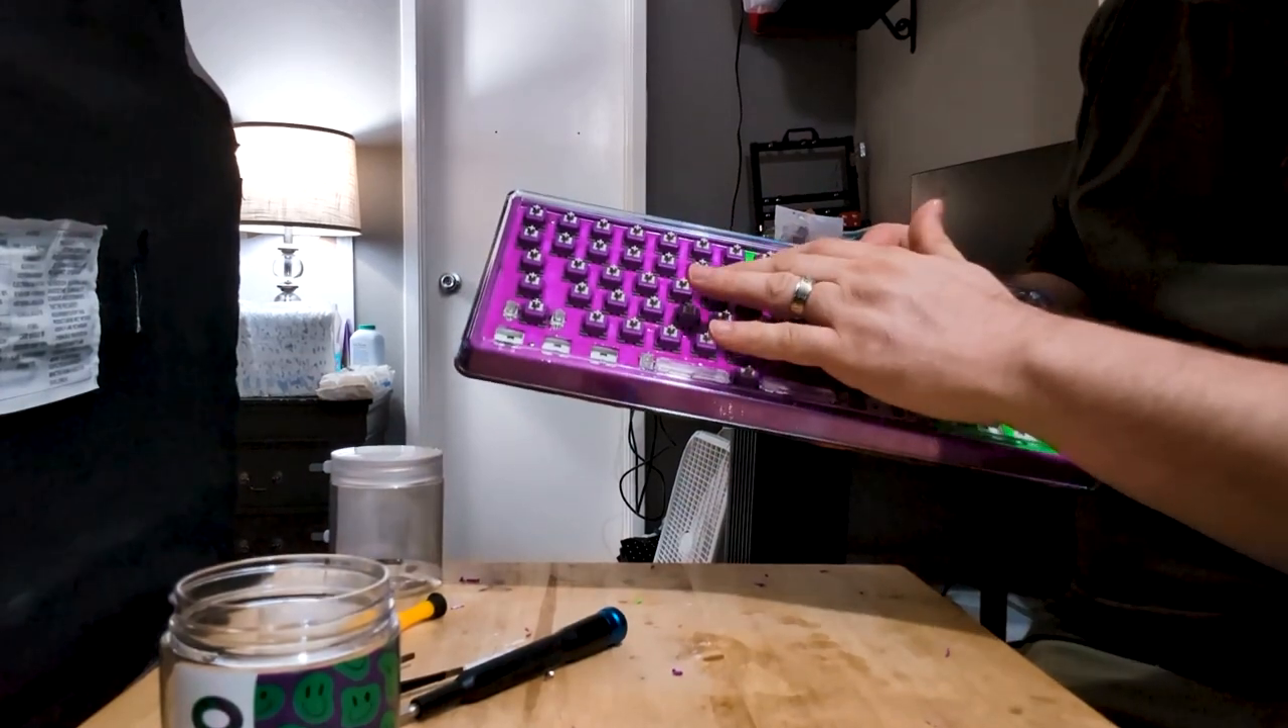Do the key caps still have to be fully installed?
Yes.